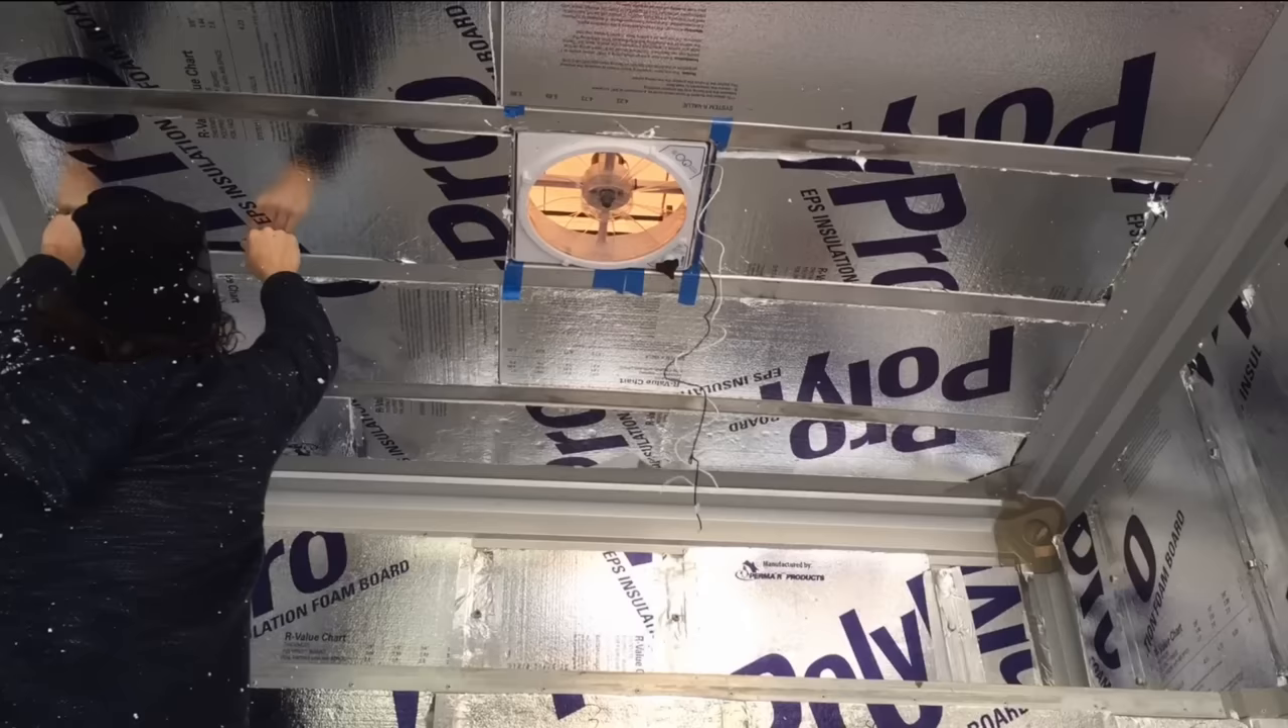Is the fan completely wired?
No.